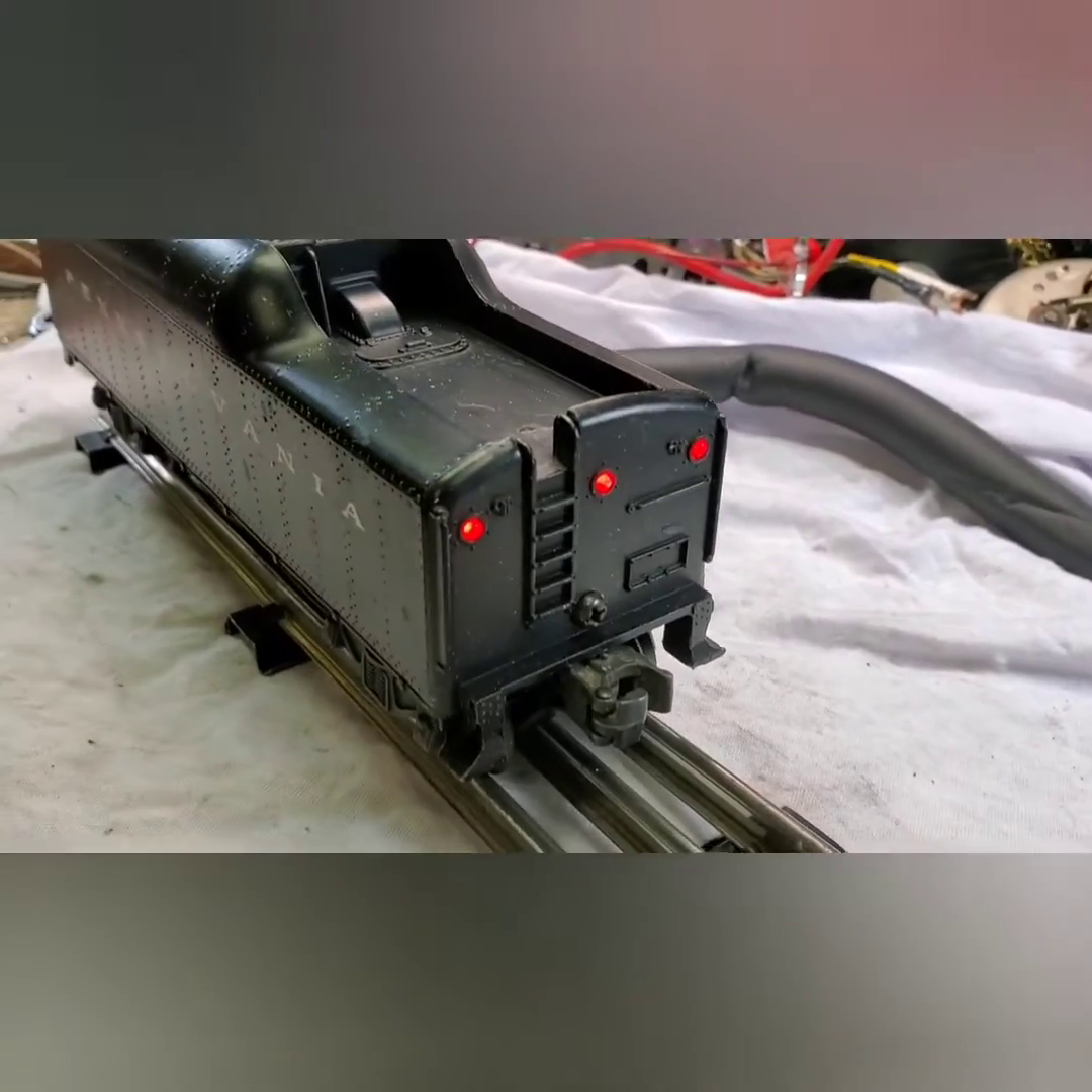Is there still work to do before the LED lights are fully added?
No.